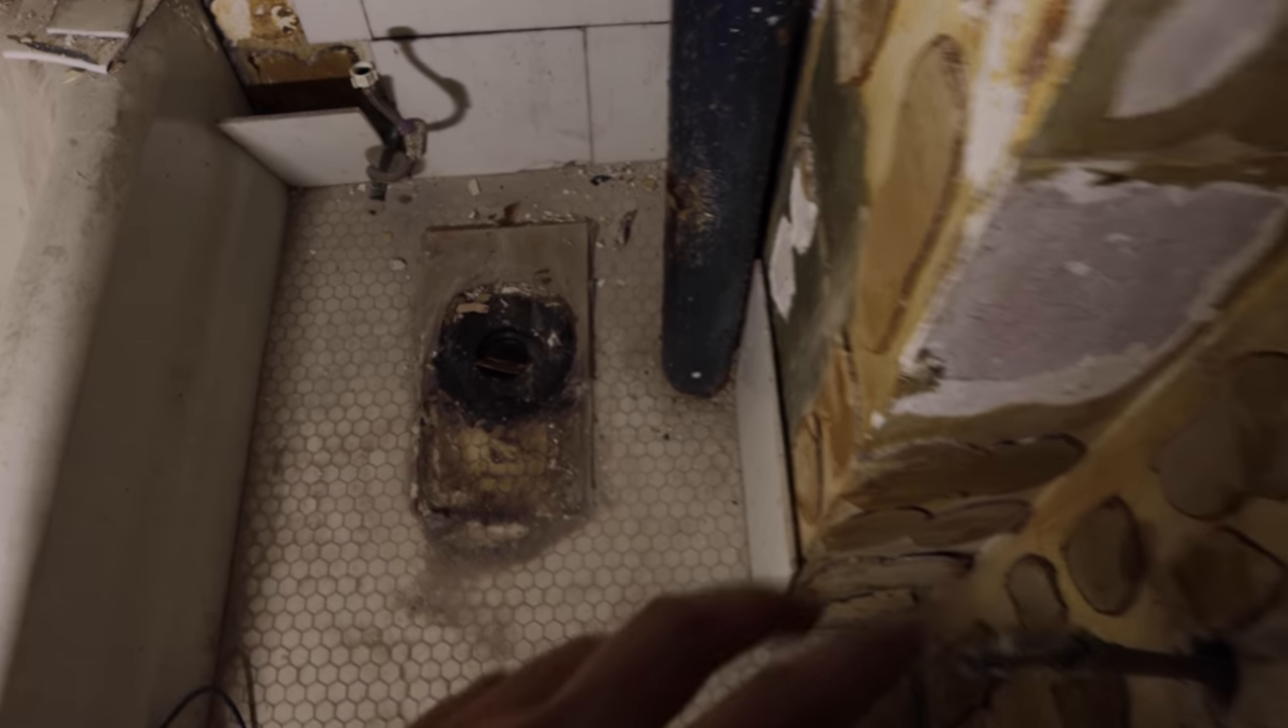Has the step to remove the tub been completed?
No.